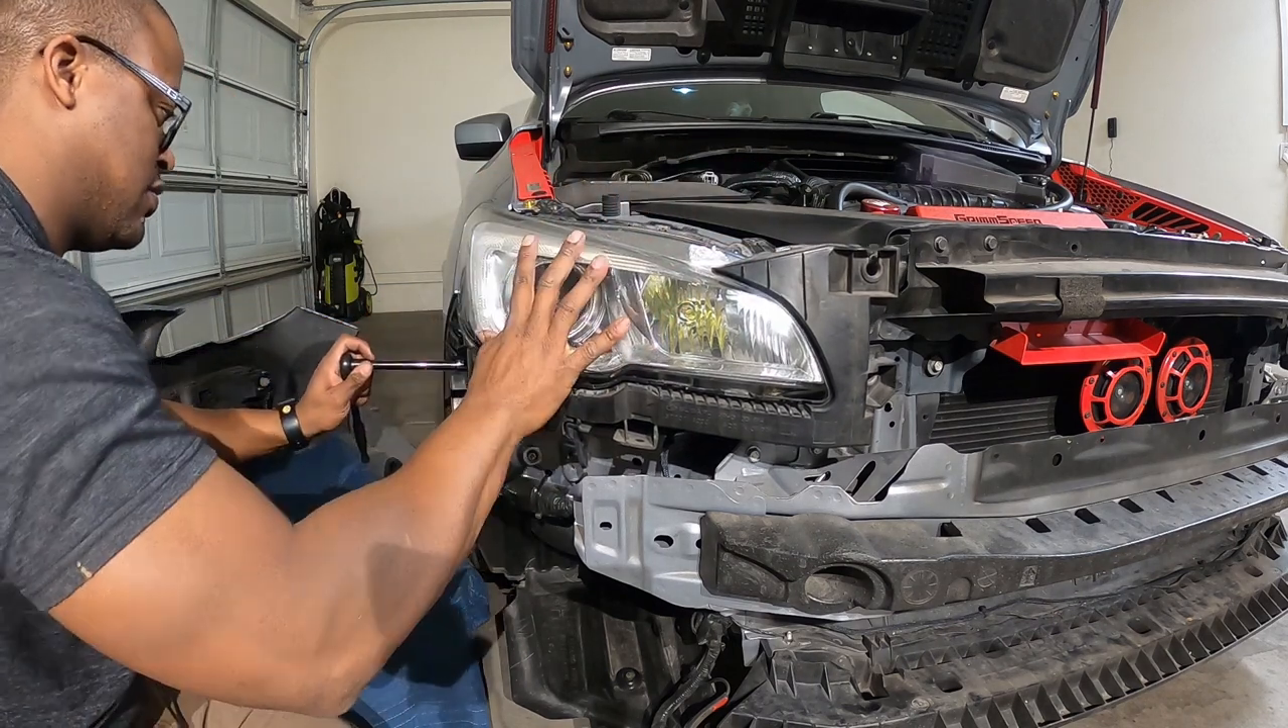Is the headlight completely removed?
No.